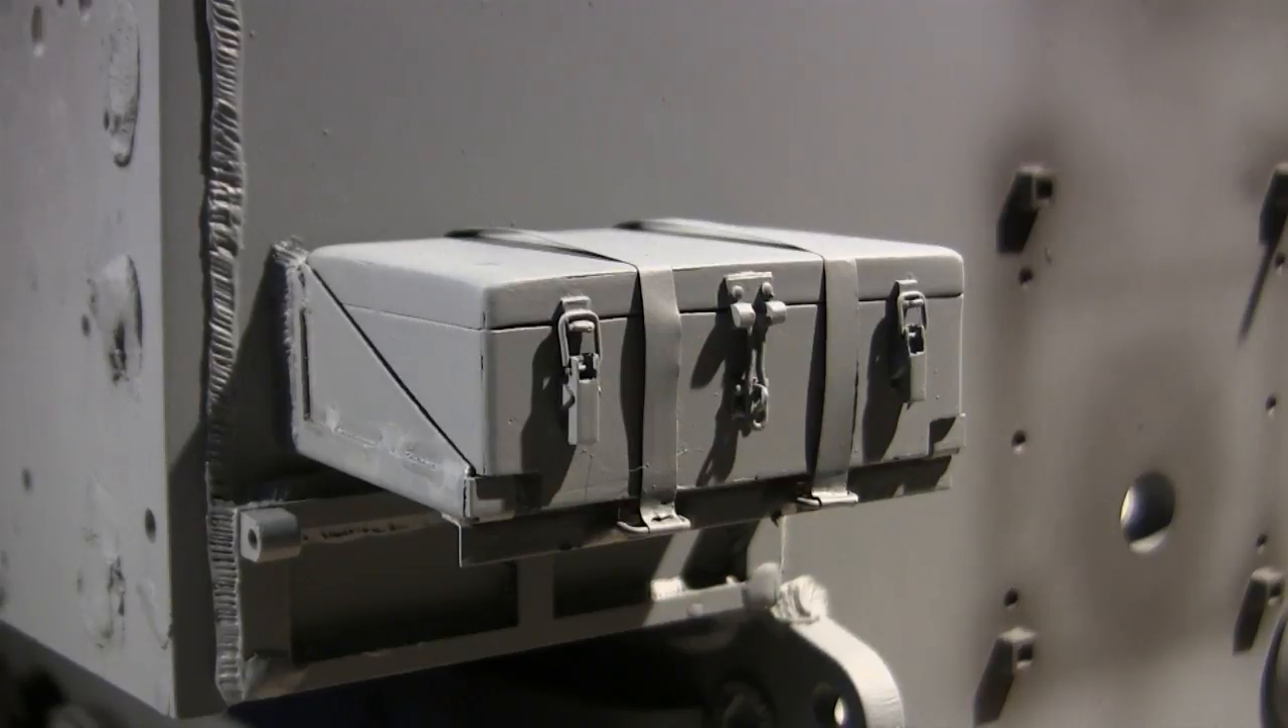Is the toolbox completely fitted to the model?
Yes.